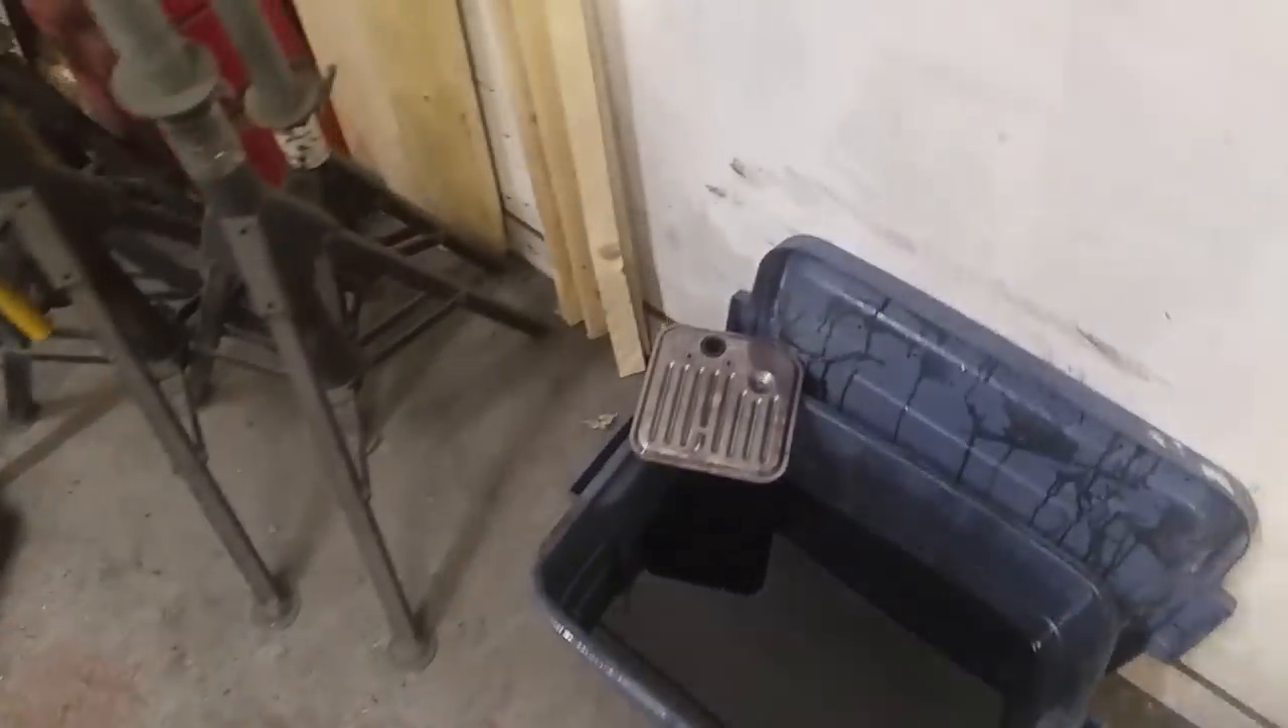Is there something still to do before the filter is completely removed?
No.